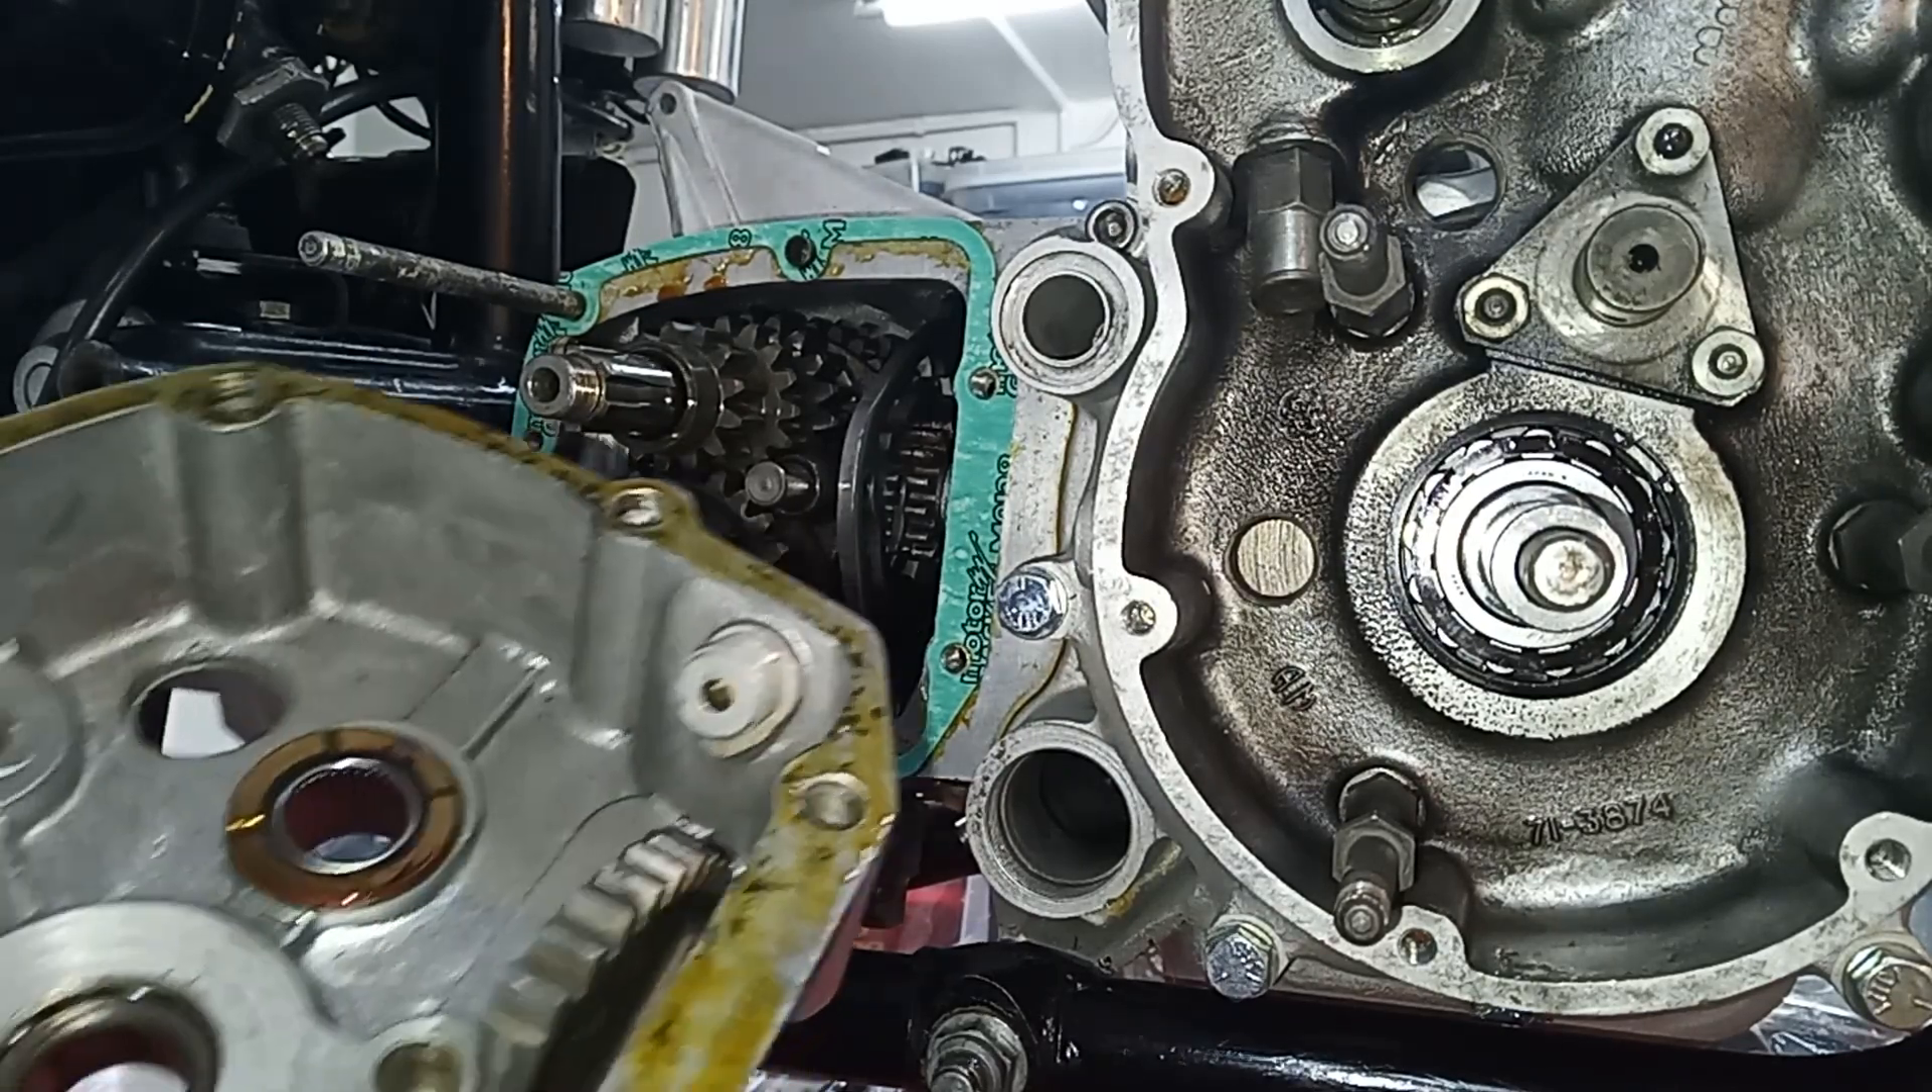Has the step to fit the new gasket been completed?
Yes.